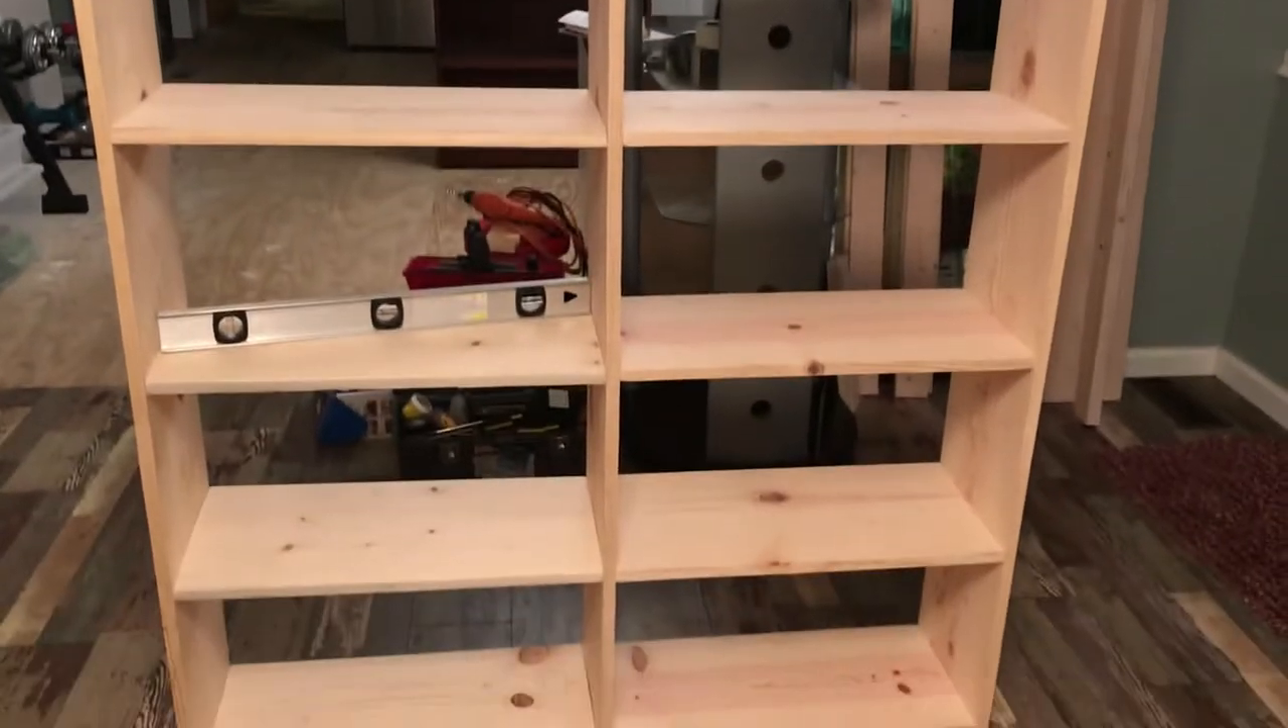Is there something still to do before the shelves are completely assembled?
No.